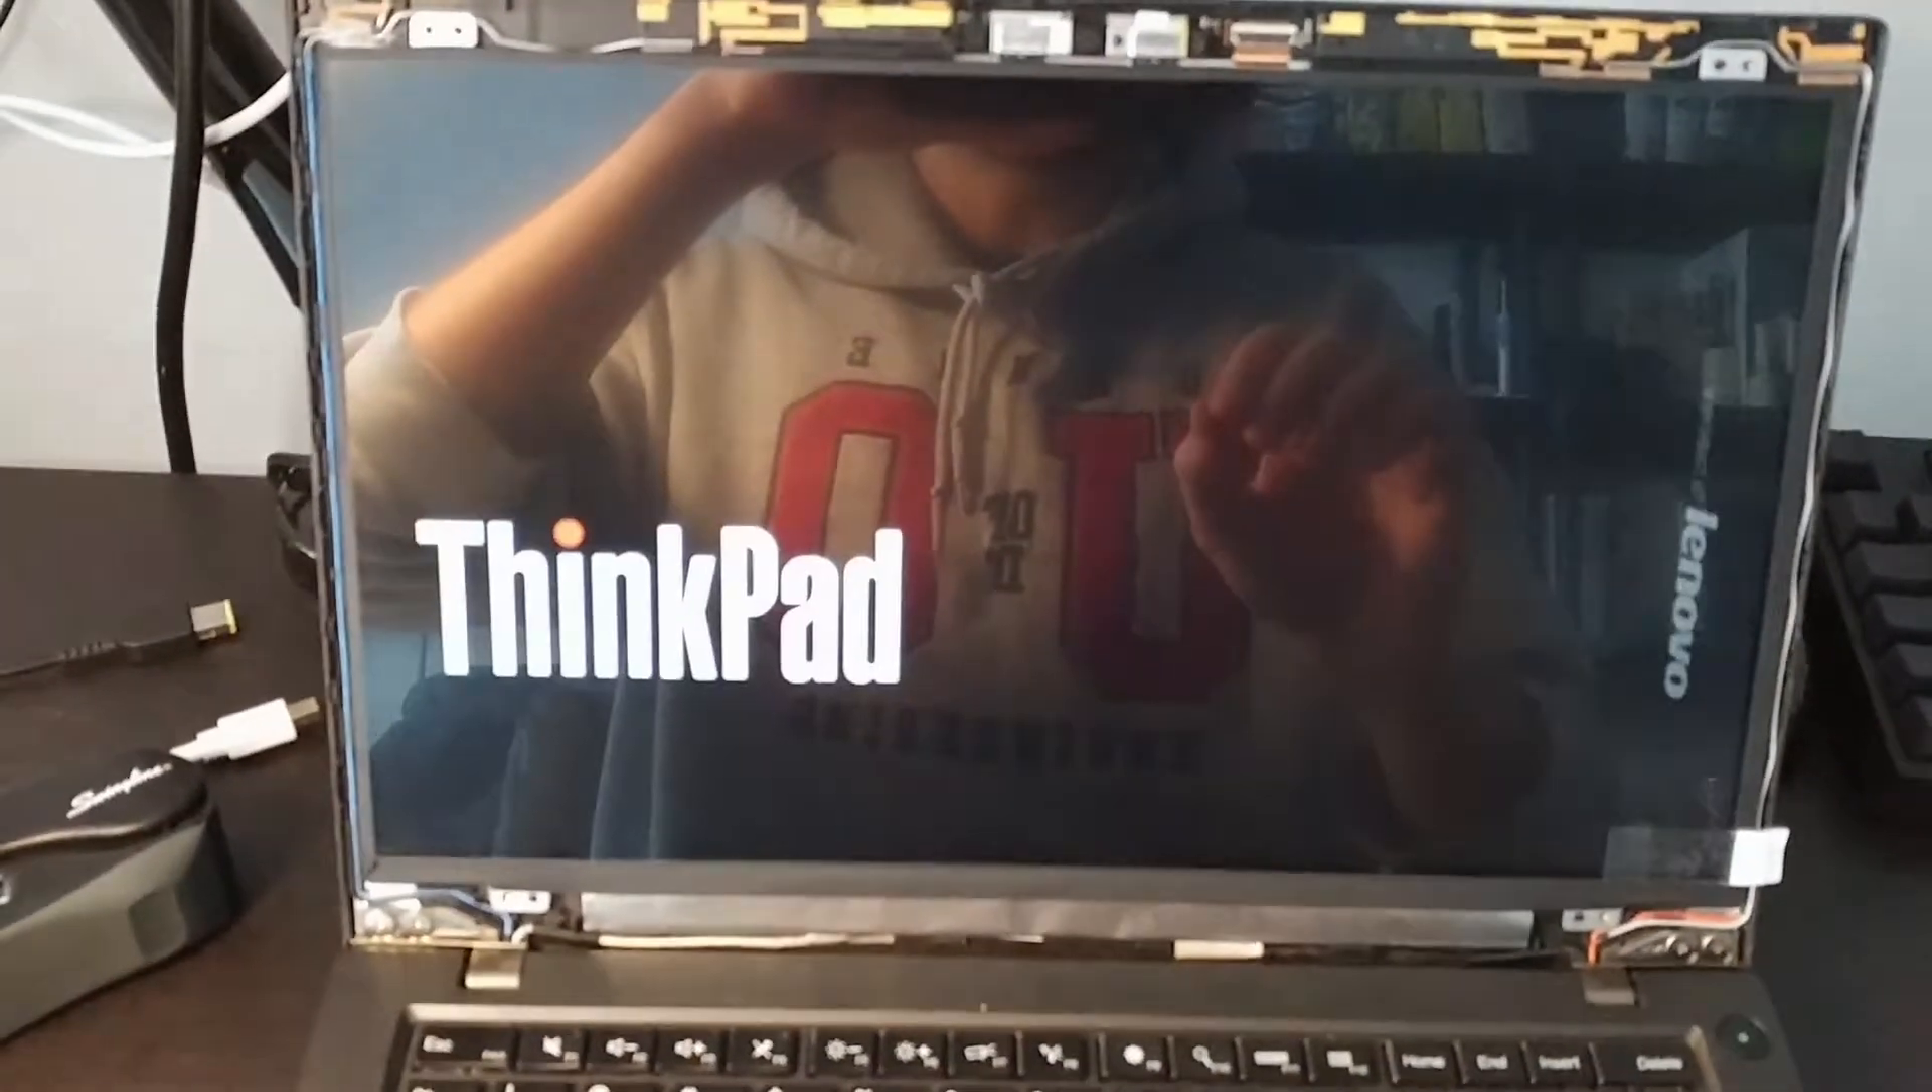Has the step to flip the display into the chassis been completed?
Yes.